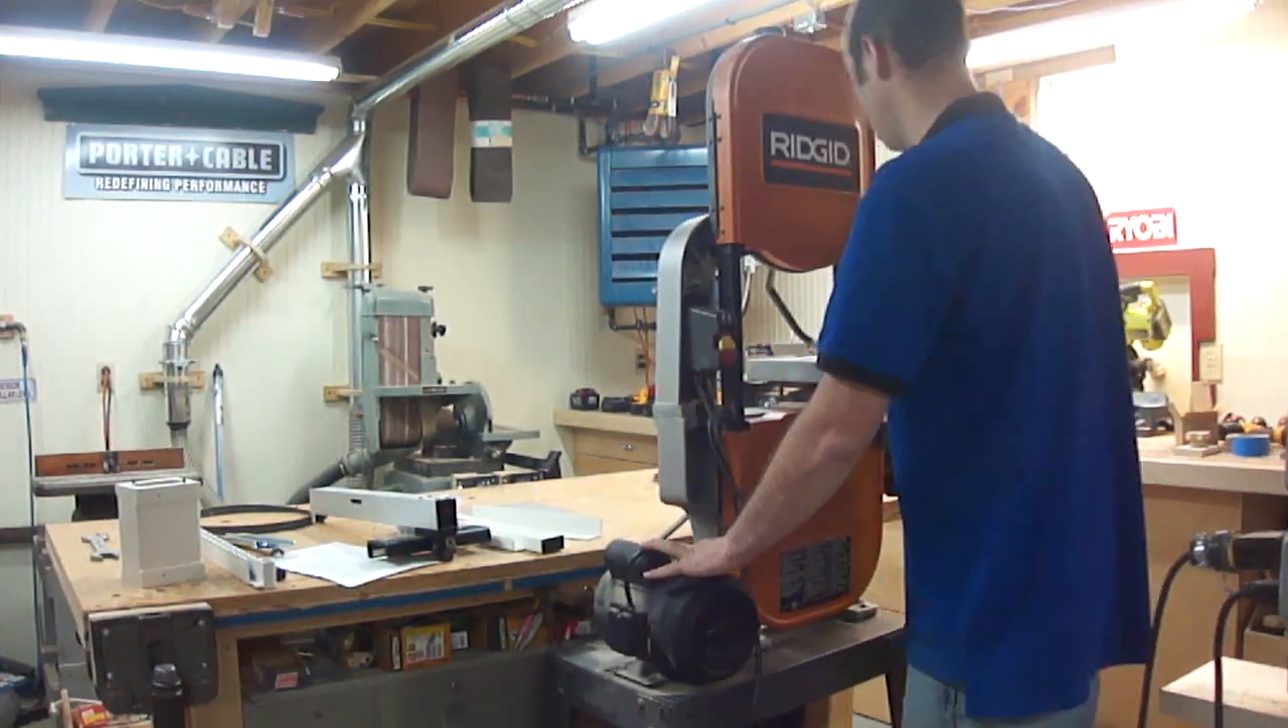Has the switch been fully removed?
No.